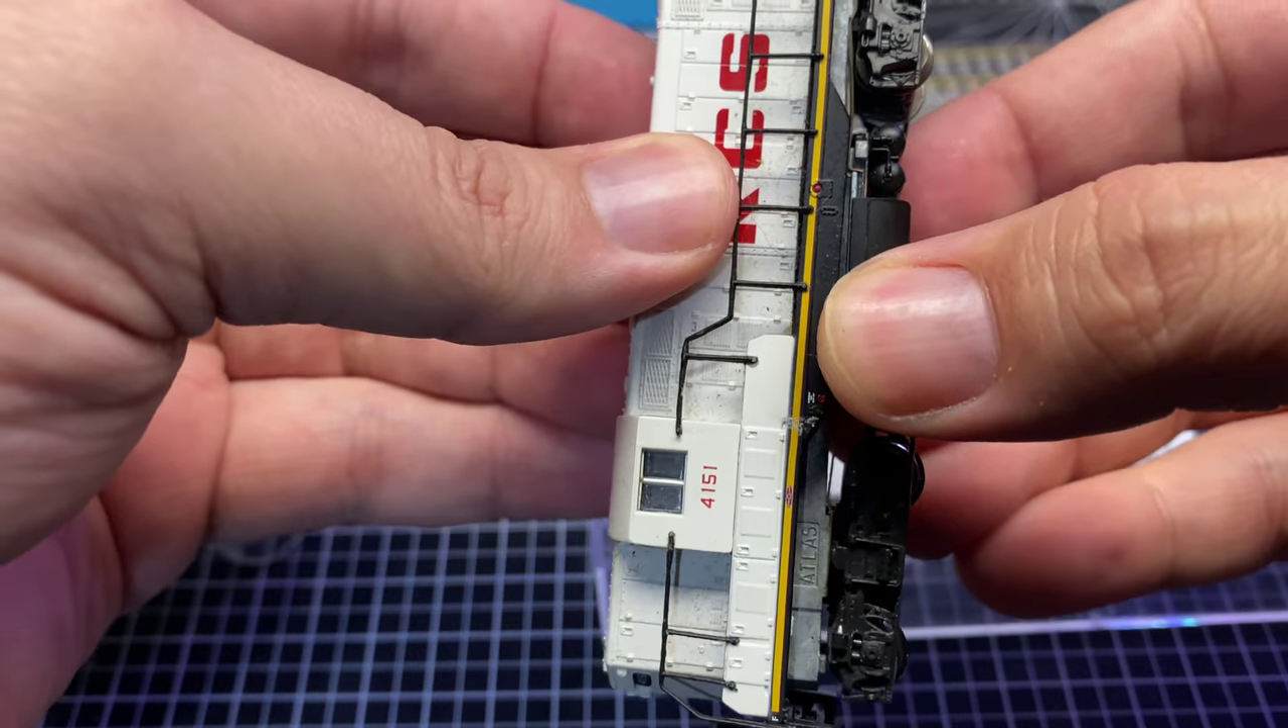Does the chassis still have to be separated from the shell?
Yes.